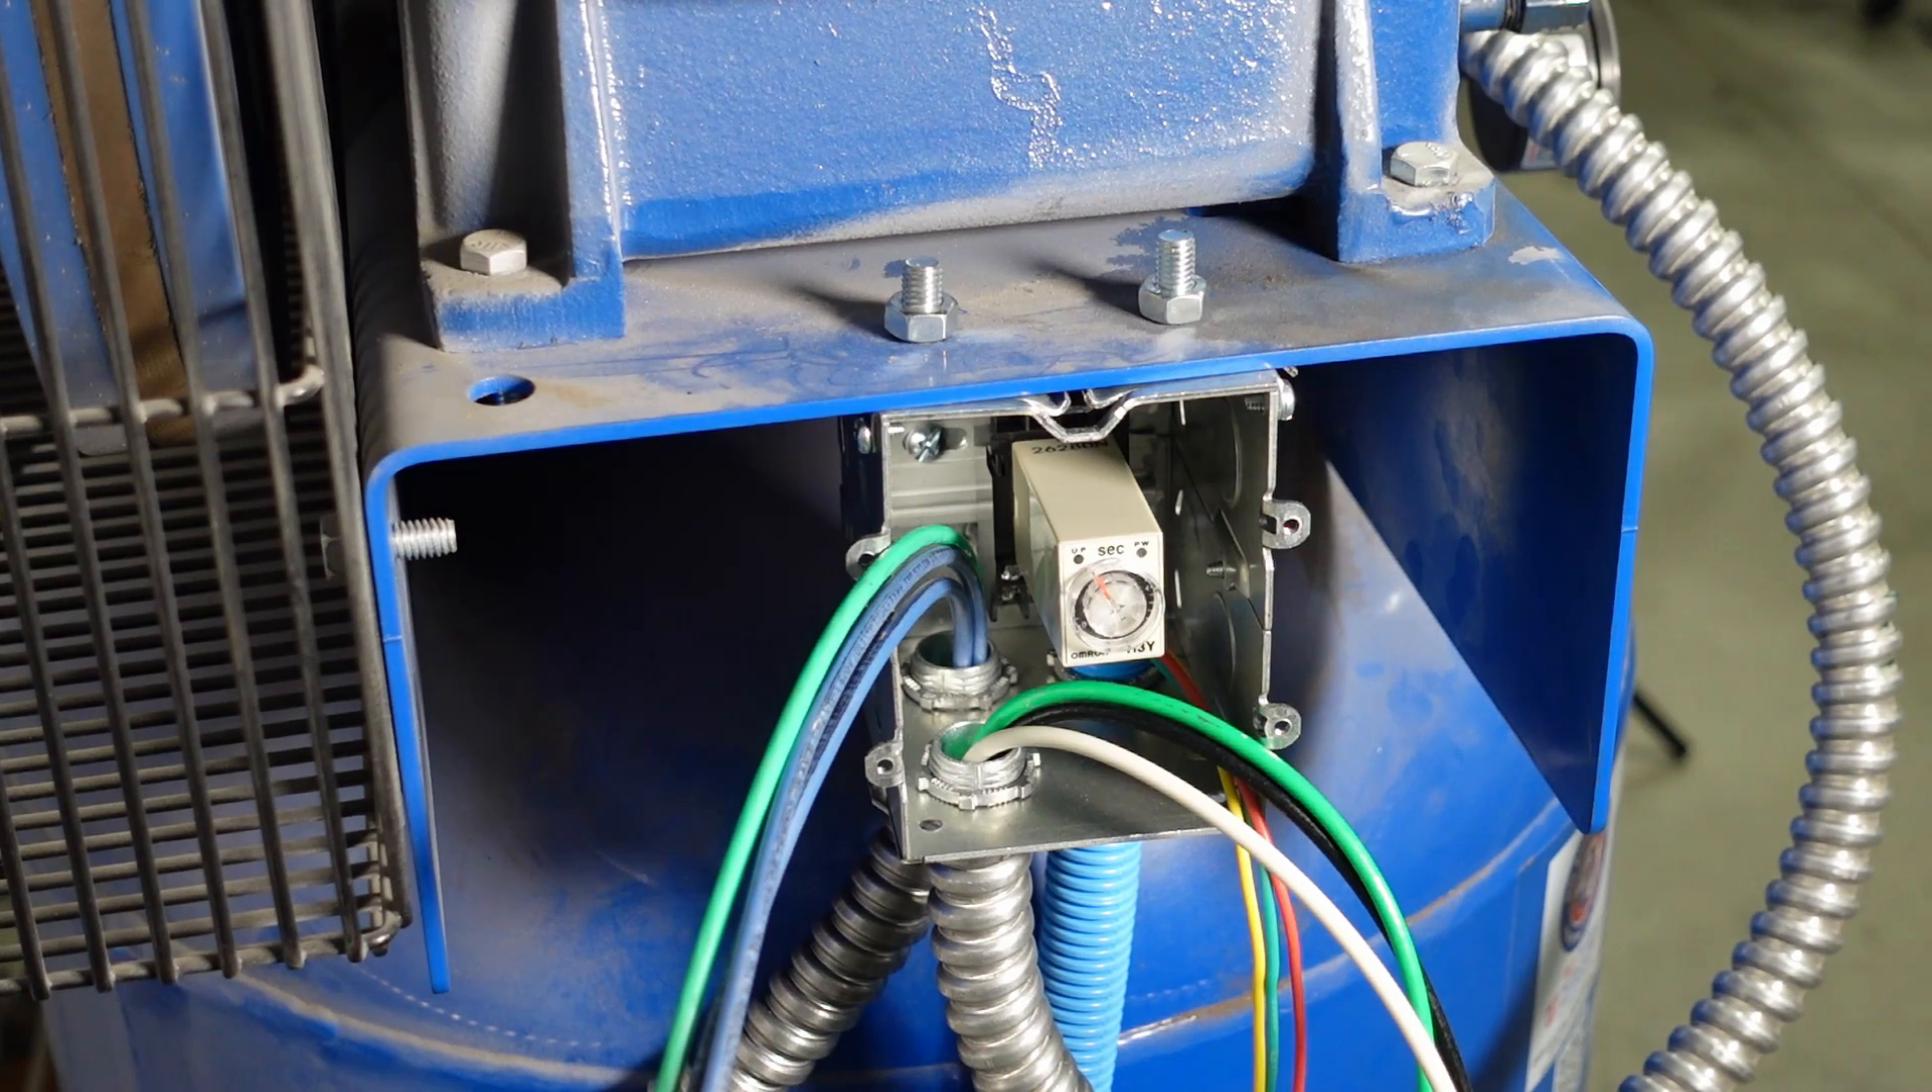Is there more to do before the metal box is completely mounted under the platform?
No.